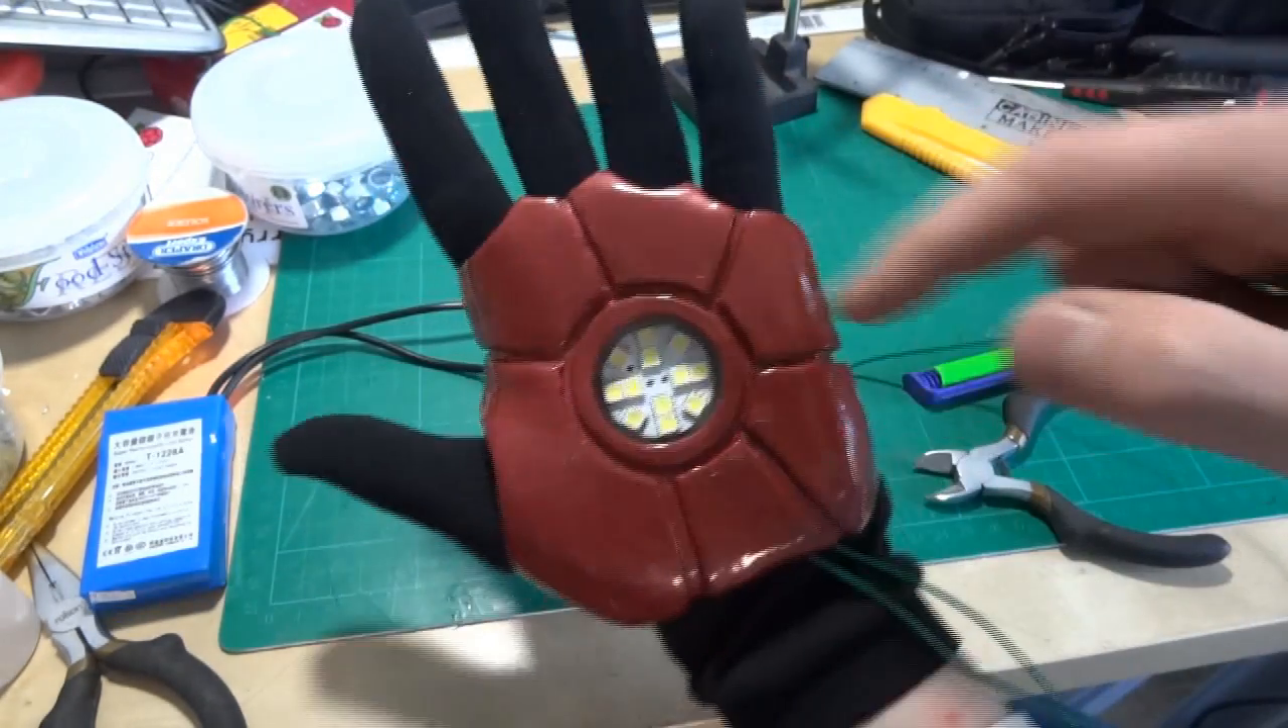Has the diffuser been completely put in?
No.